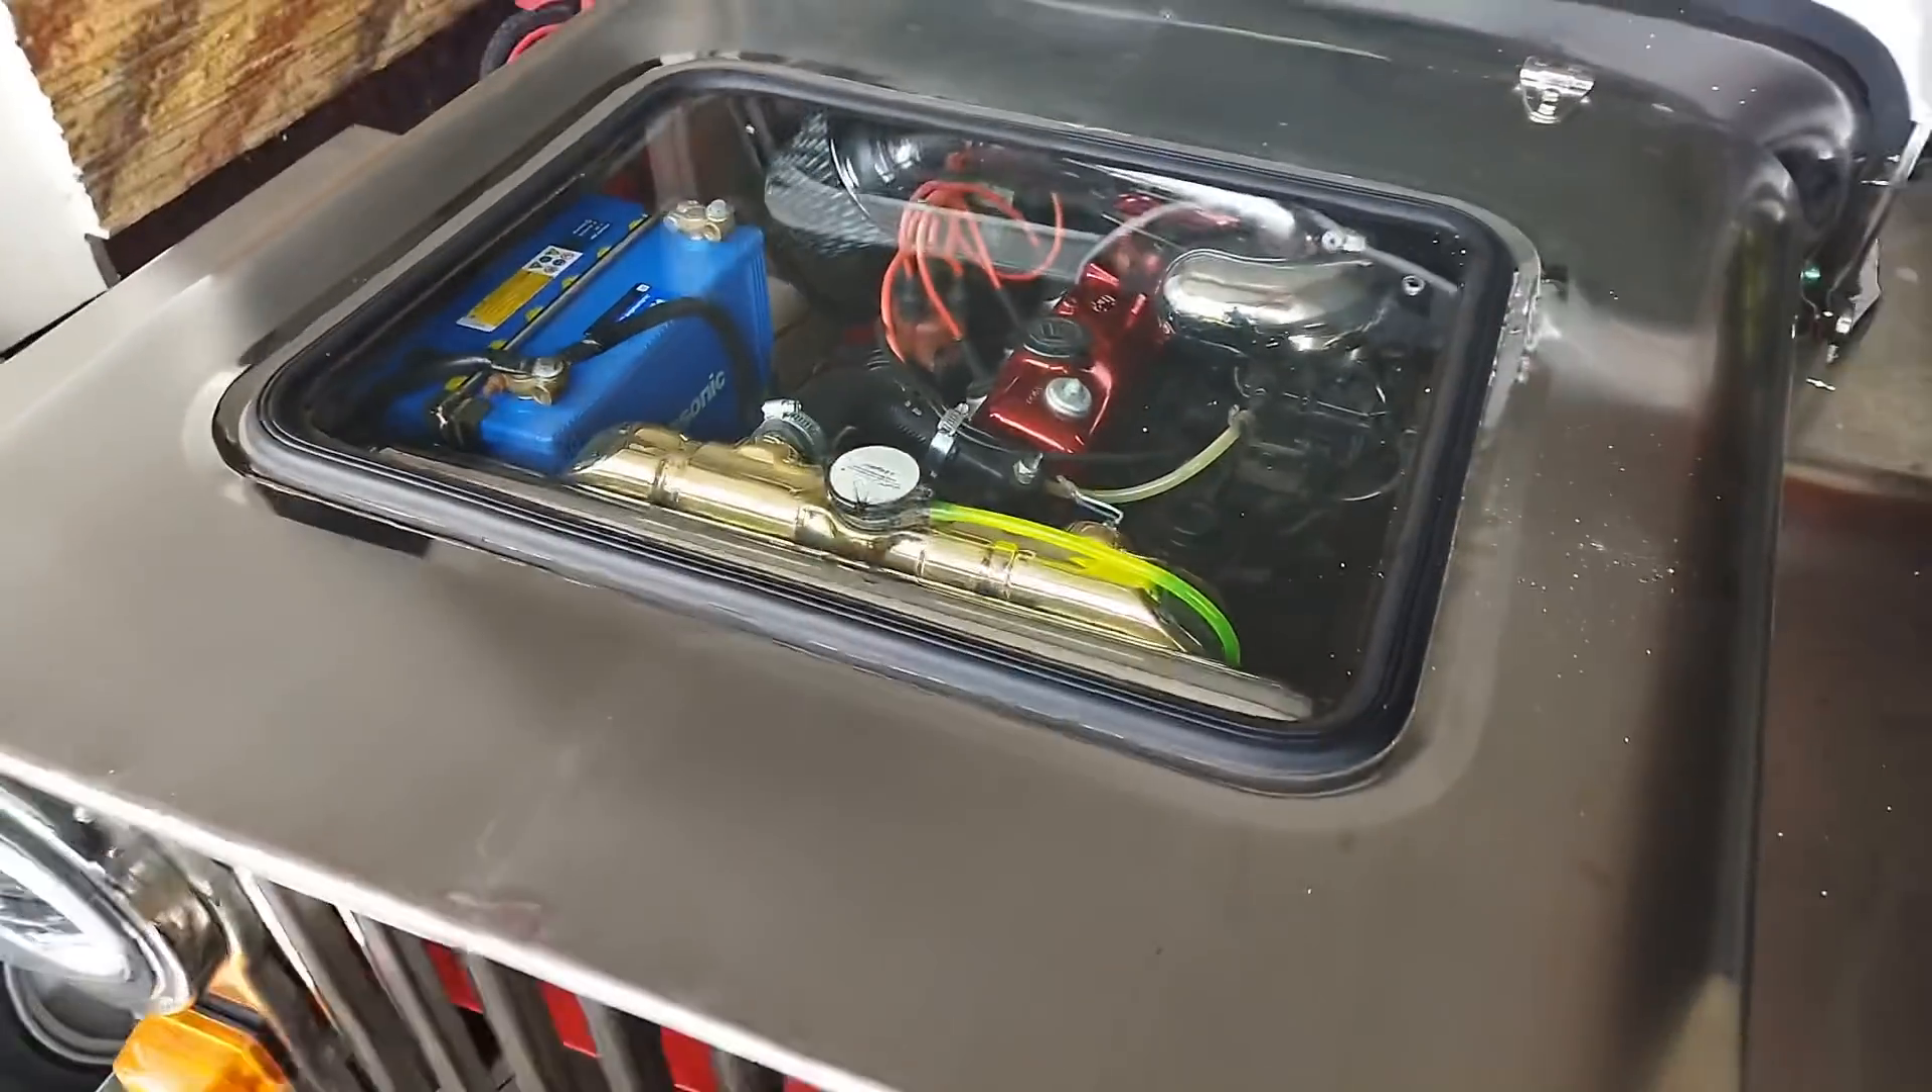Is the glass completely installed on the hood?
Yes.